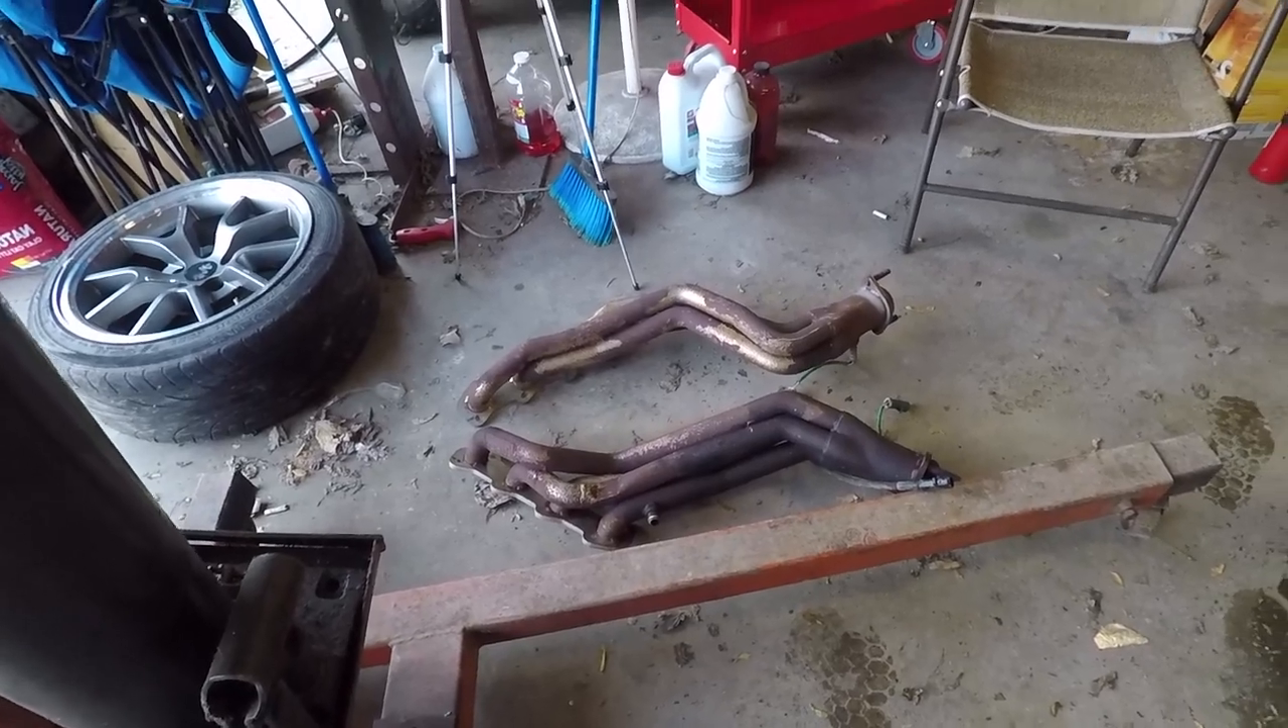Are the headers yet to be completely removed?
No.